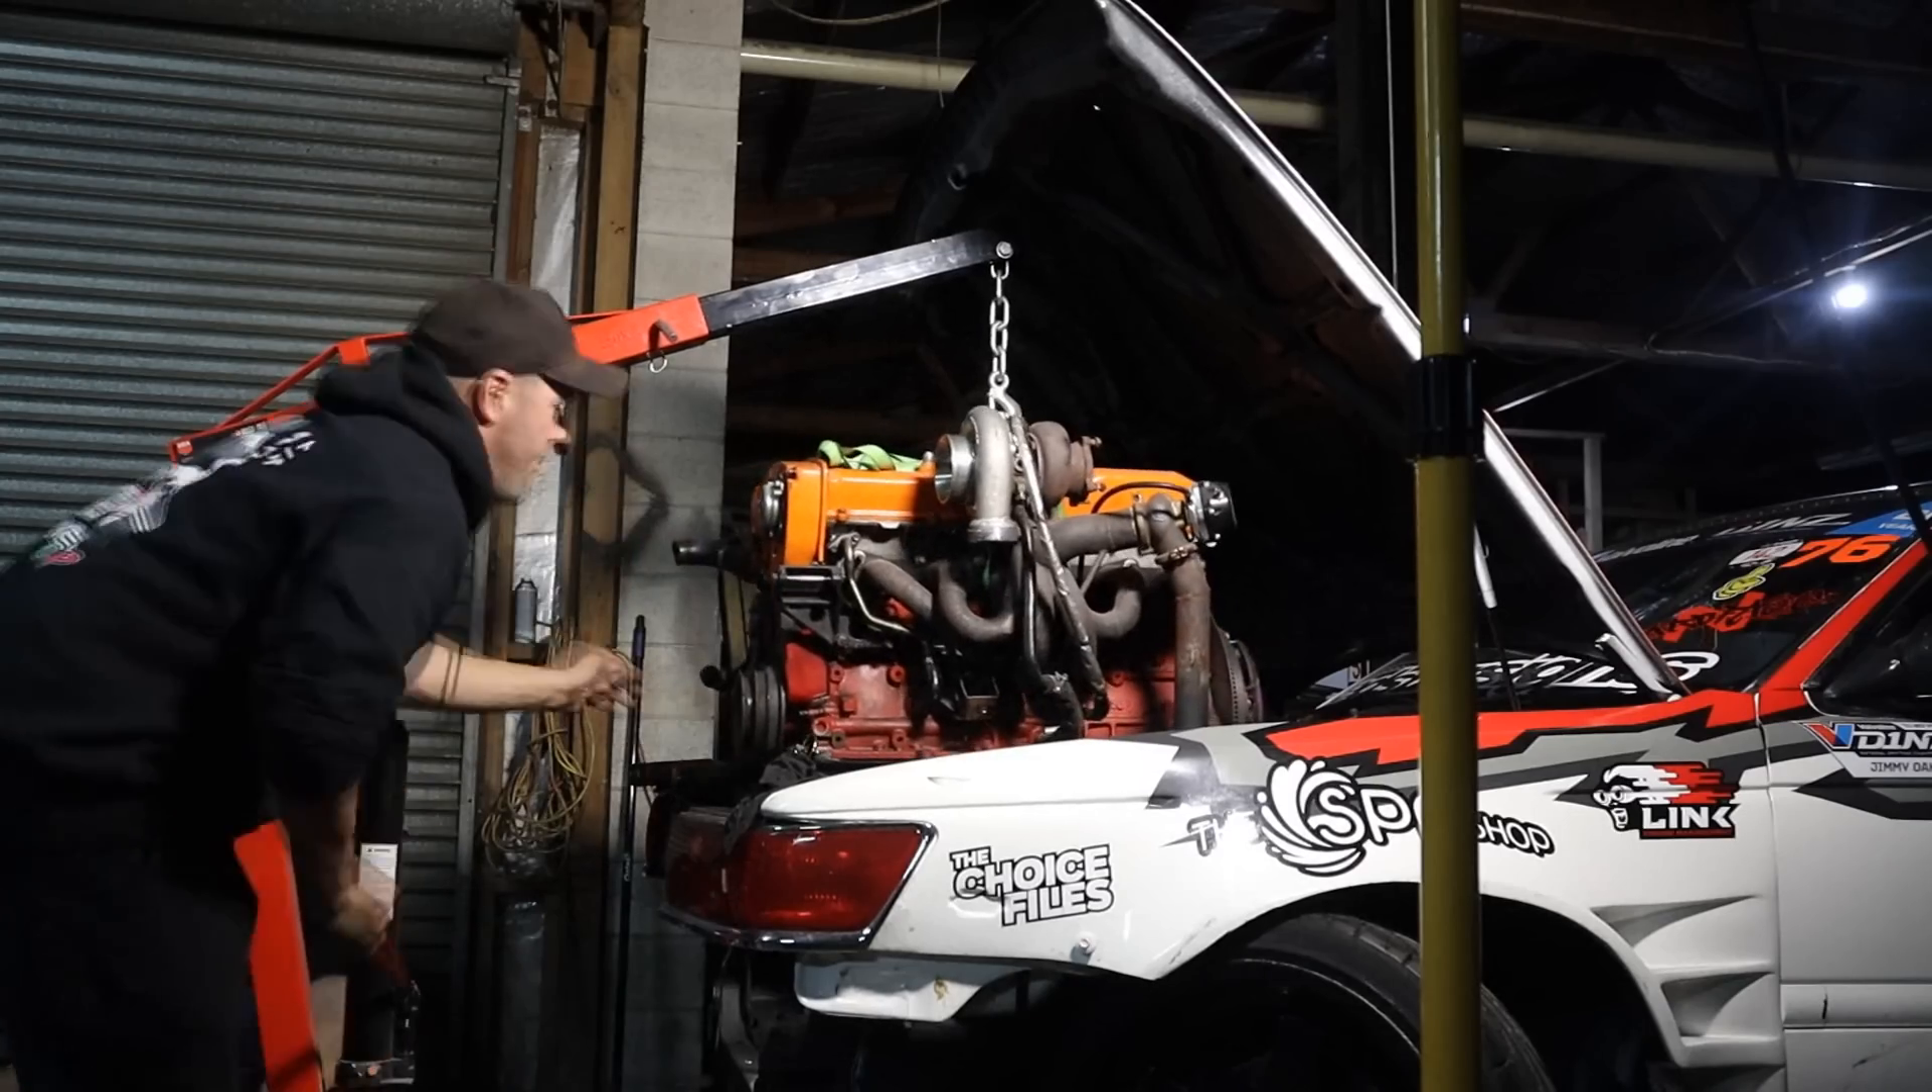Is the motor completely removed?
No.